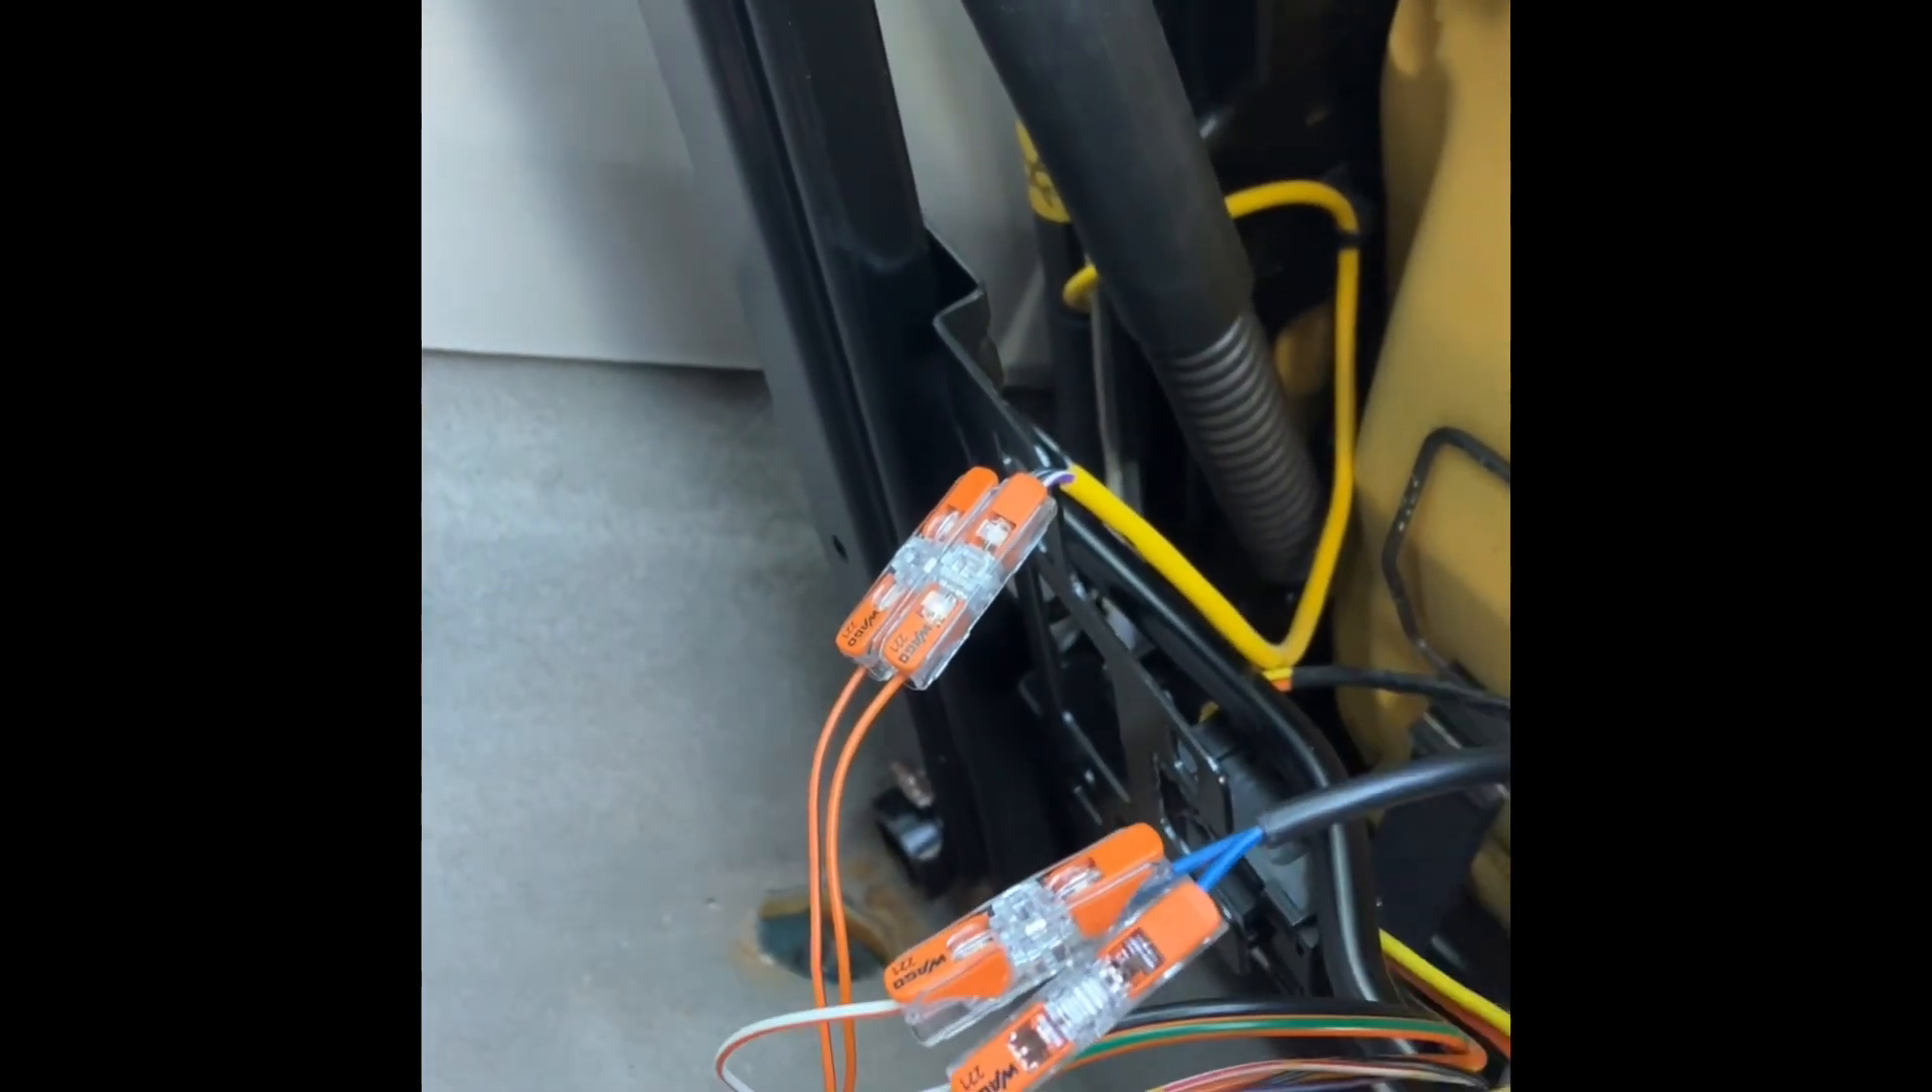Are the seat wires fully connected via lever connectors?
Yes.